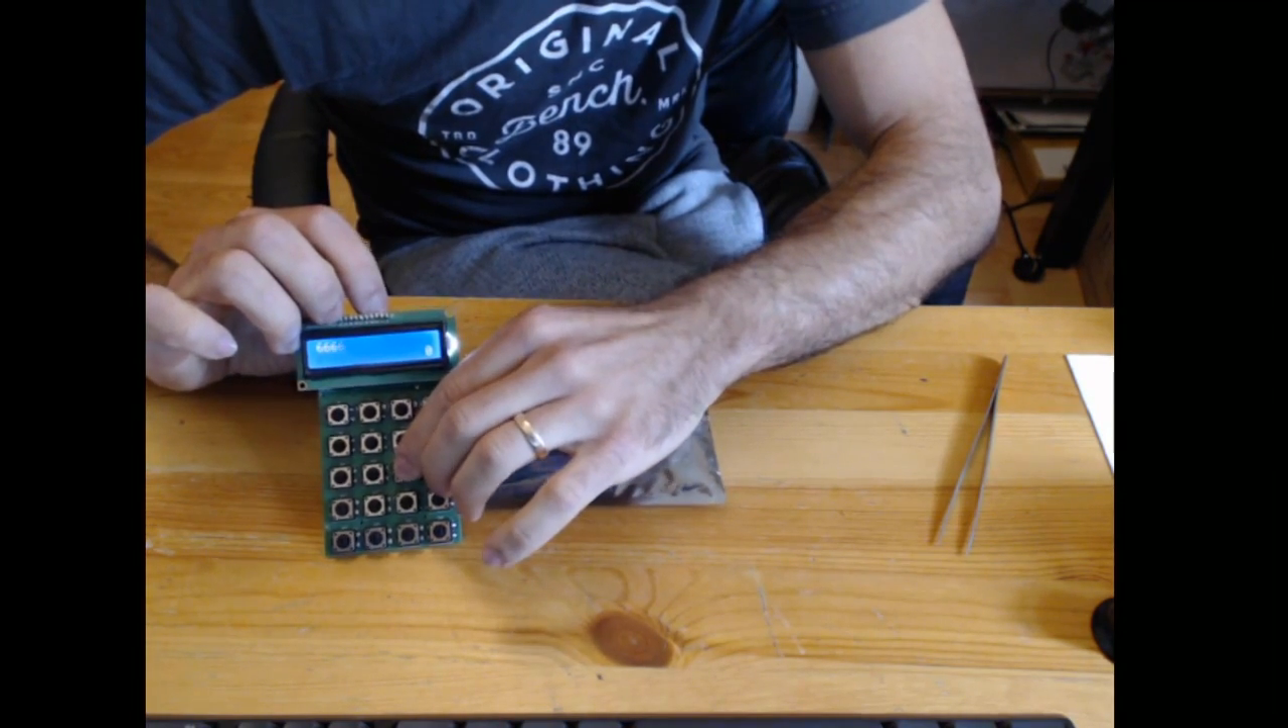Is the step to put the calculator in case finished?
No.